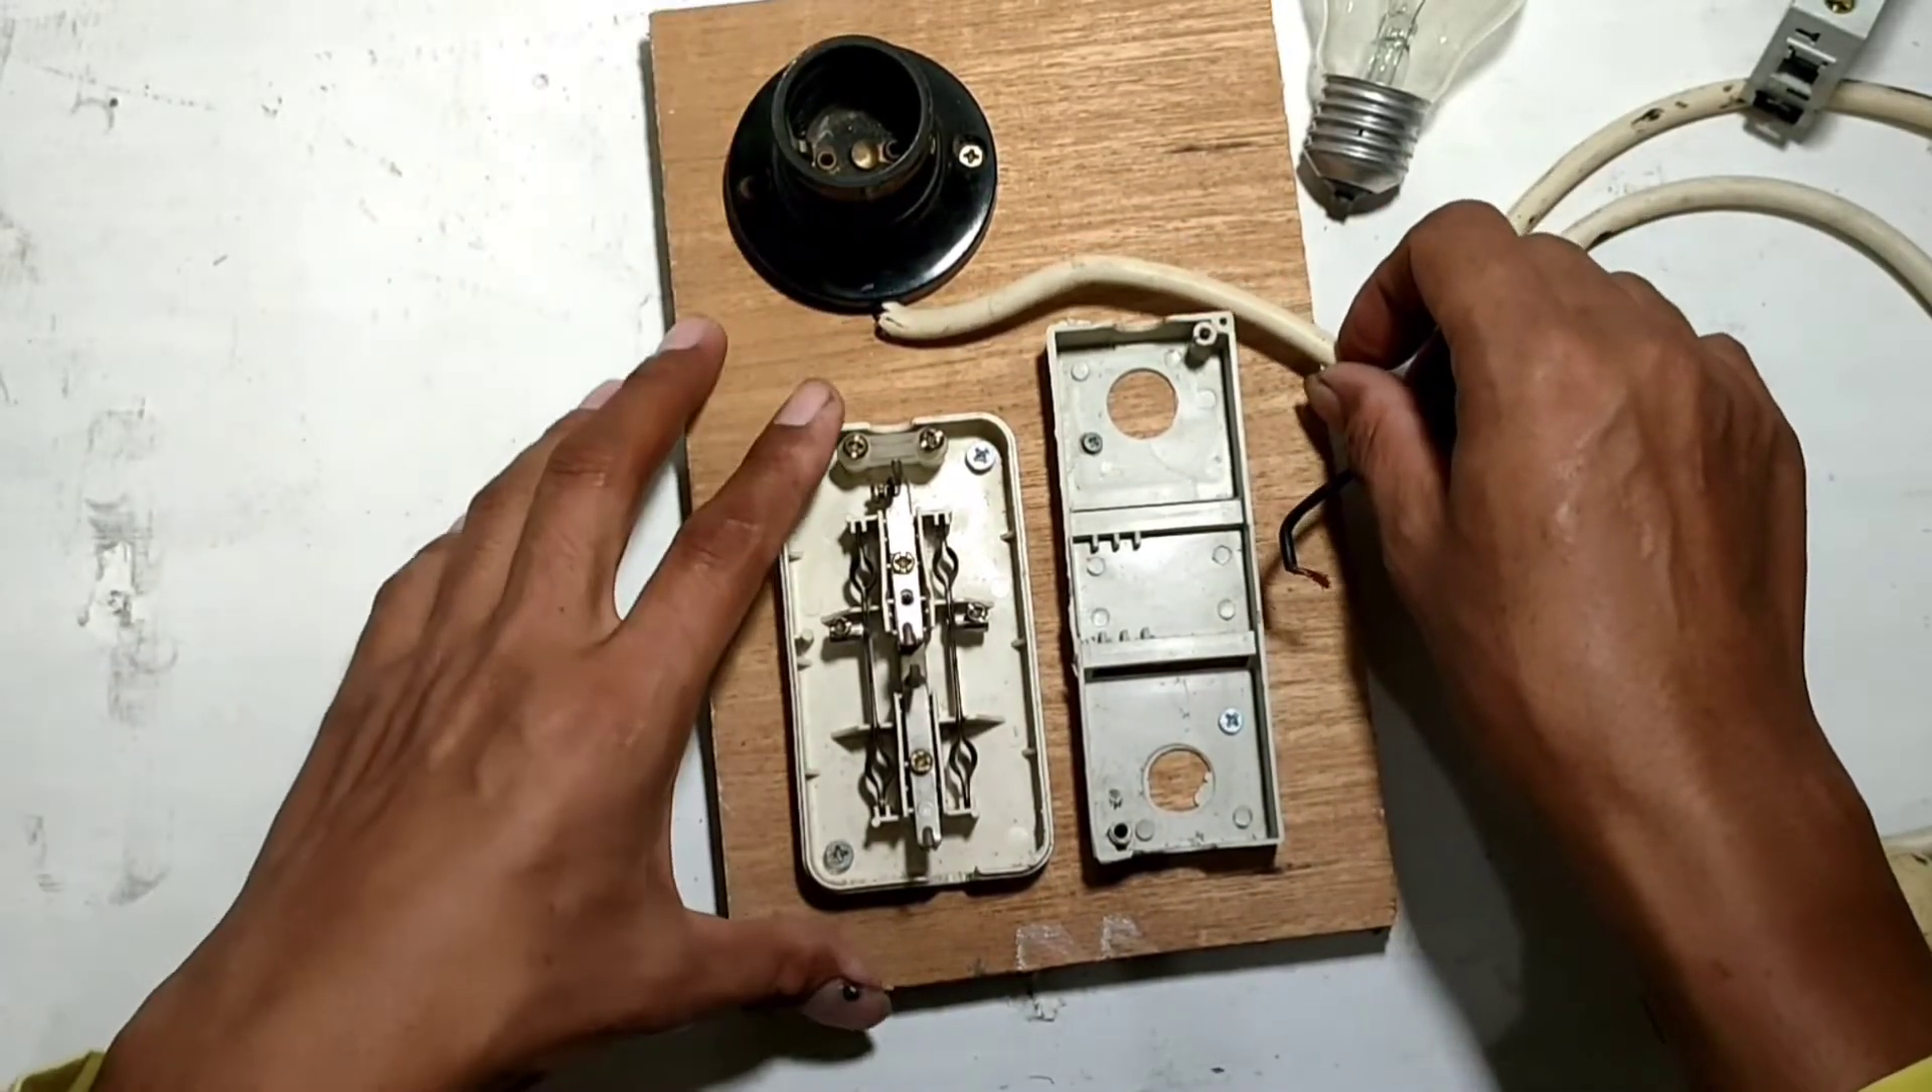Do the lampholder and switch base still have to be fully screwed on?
No.